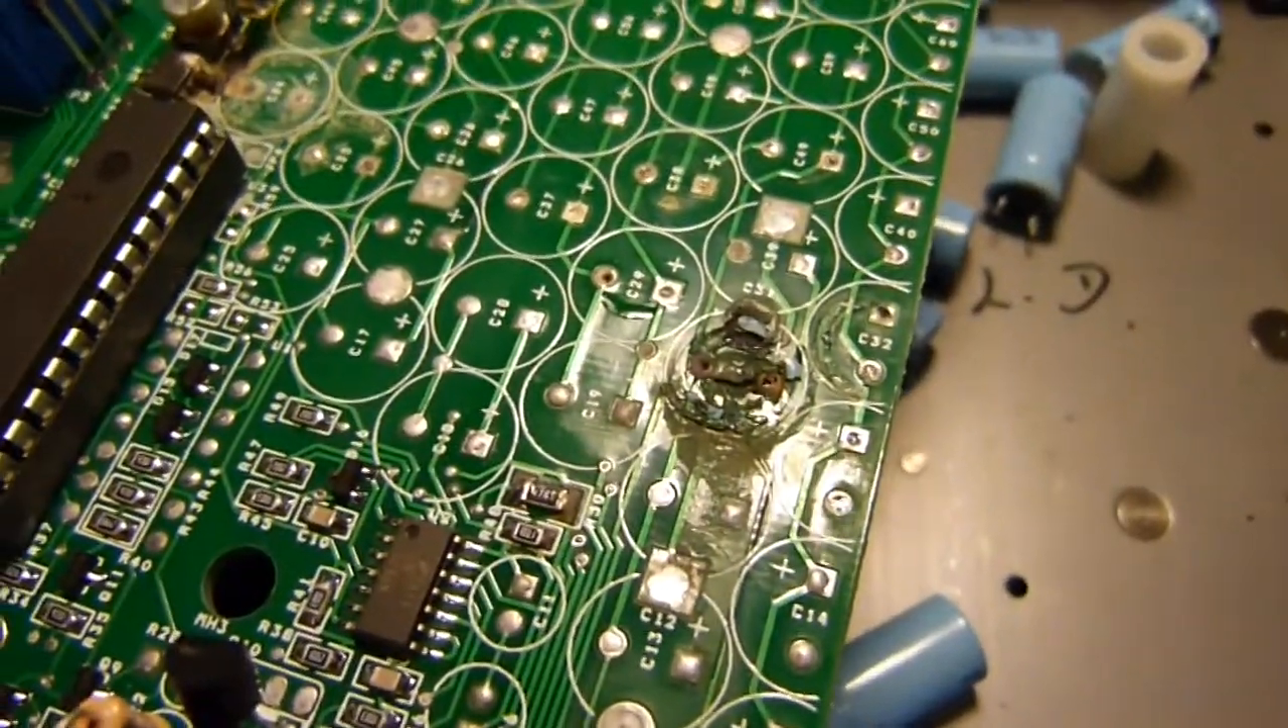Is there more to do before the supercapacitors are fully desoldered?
No.